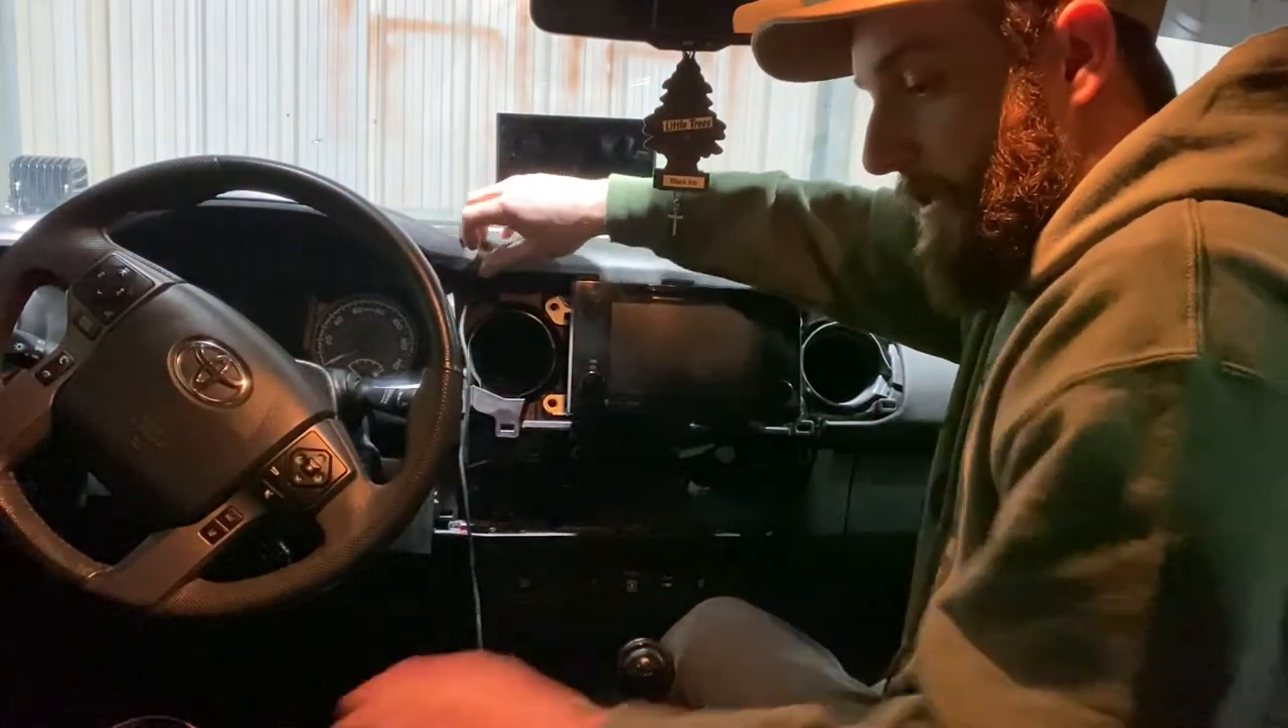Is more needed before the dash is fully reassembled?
Yes.